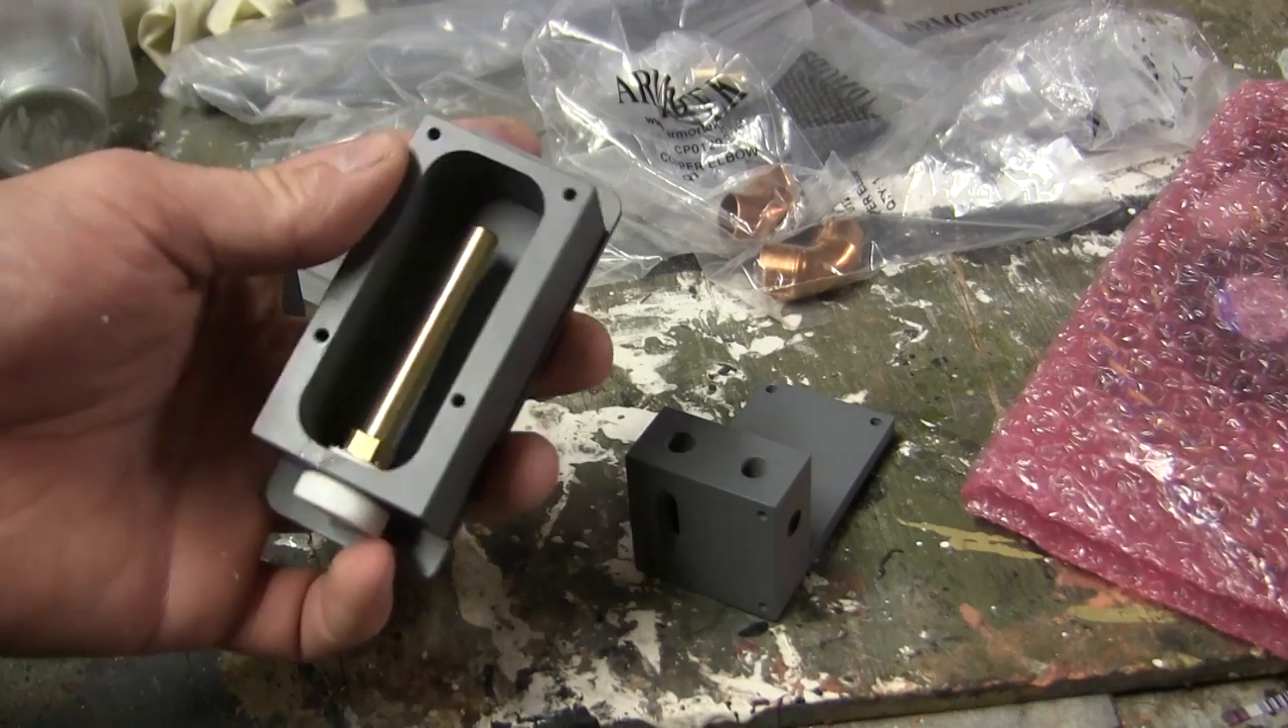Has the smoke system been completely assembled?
No.